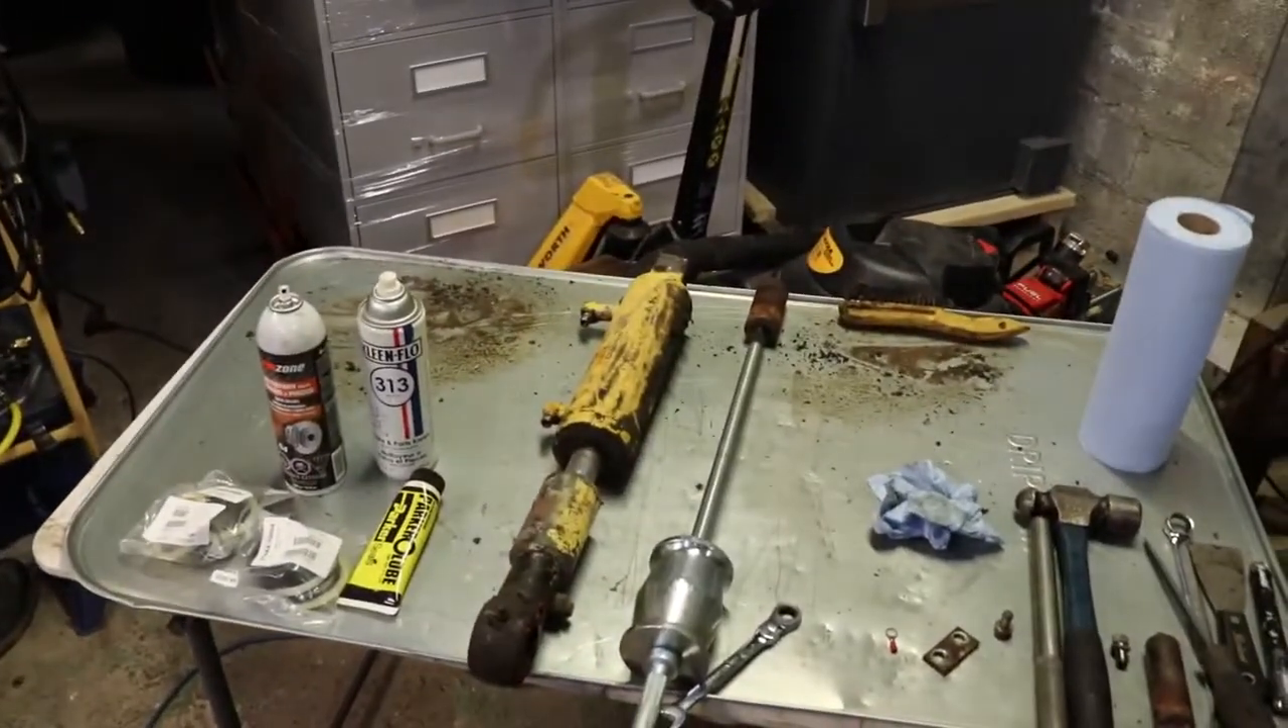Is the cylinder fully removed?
Yes.